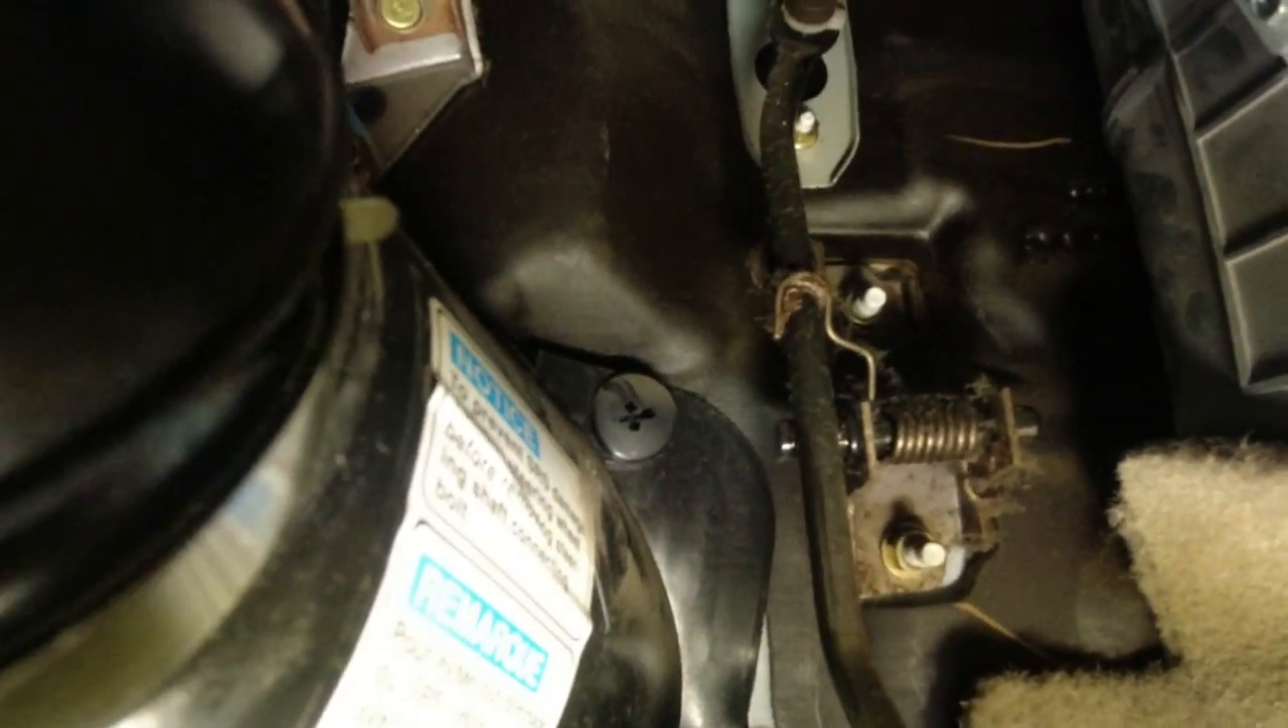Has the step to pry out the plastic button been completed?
No.